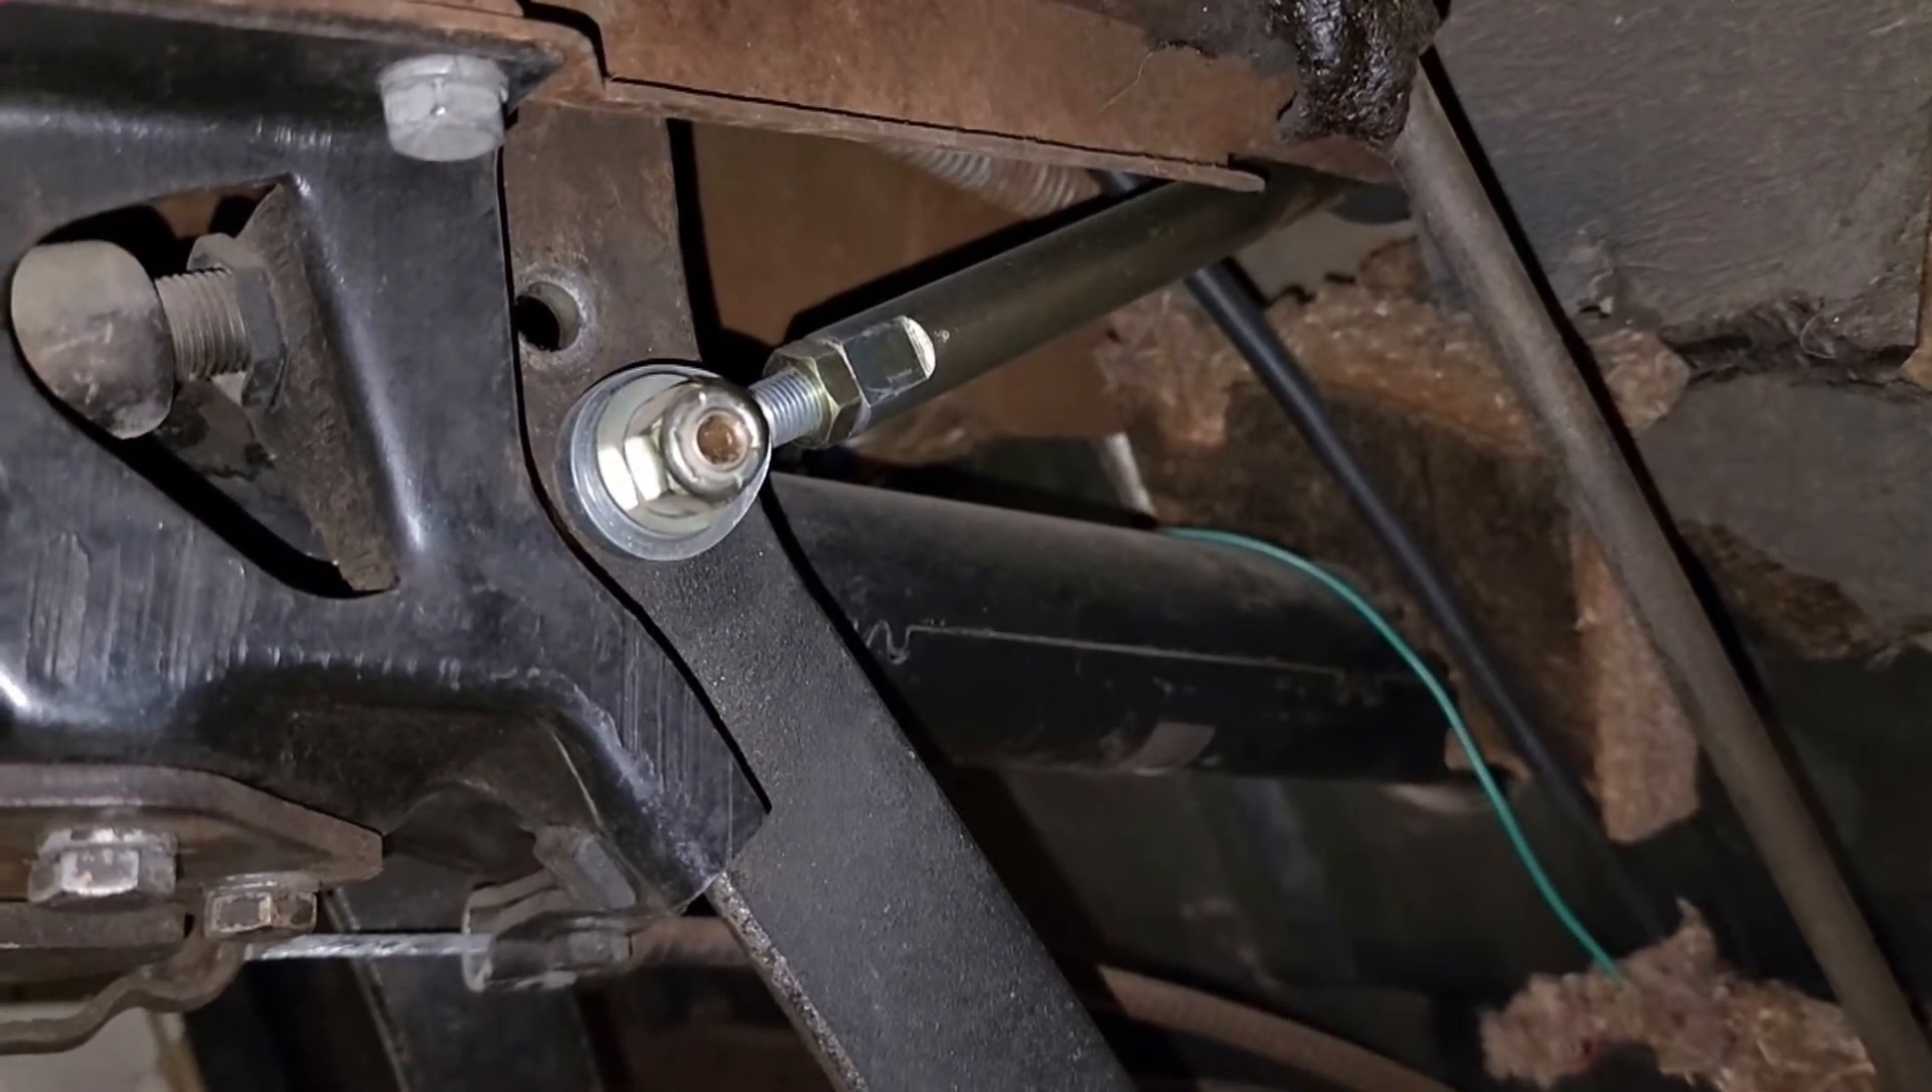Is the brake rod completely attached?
Yes.